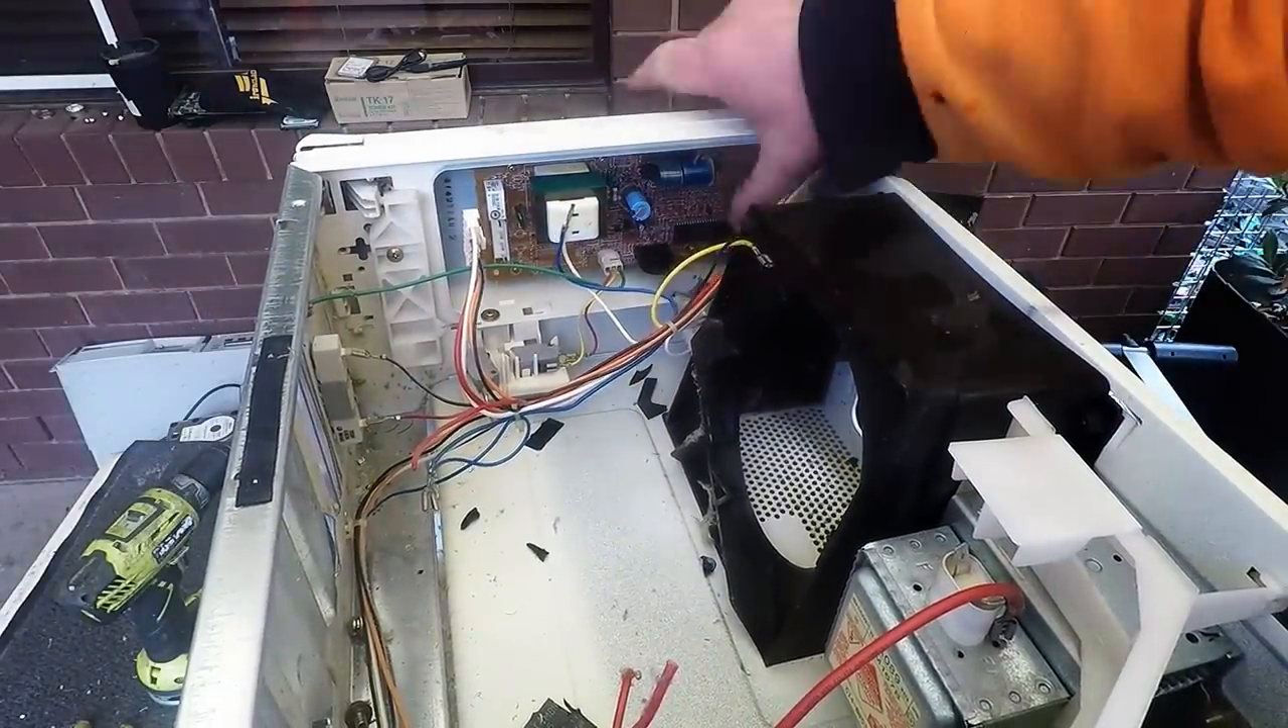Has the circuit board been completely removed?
No.